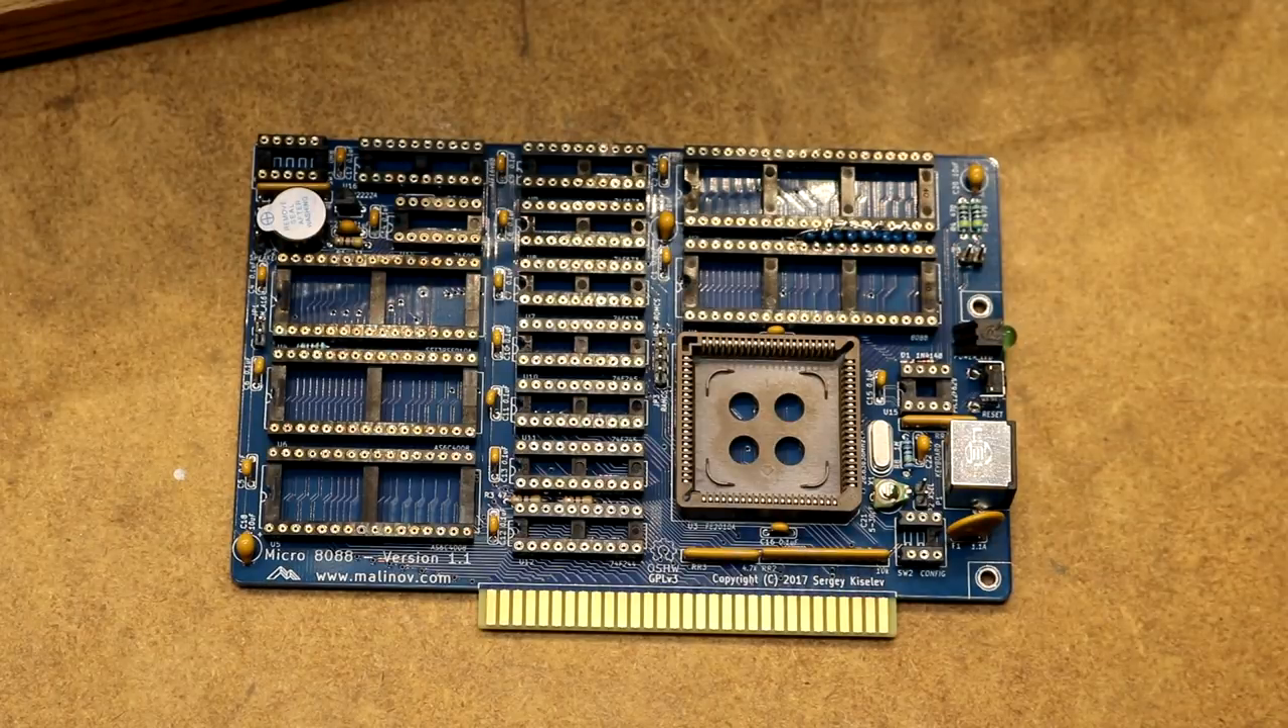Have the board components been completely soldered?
Yes.